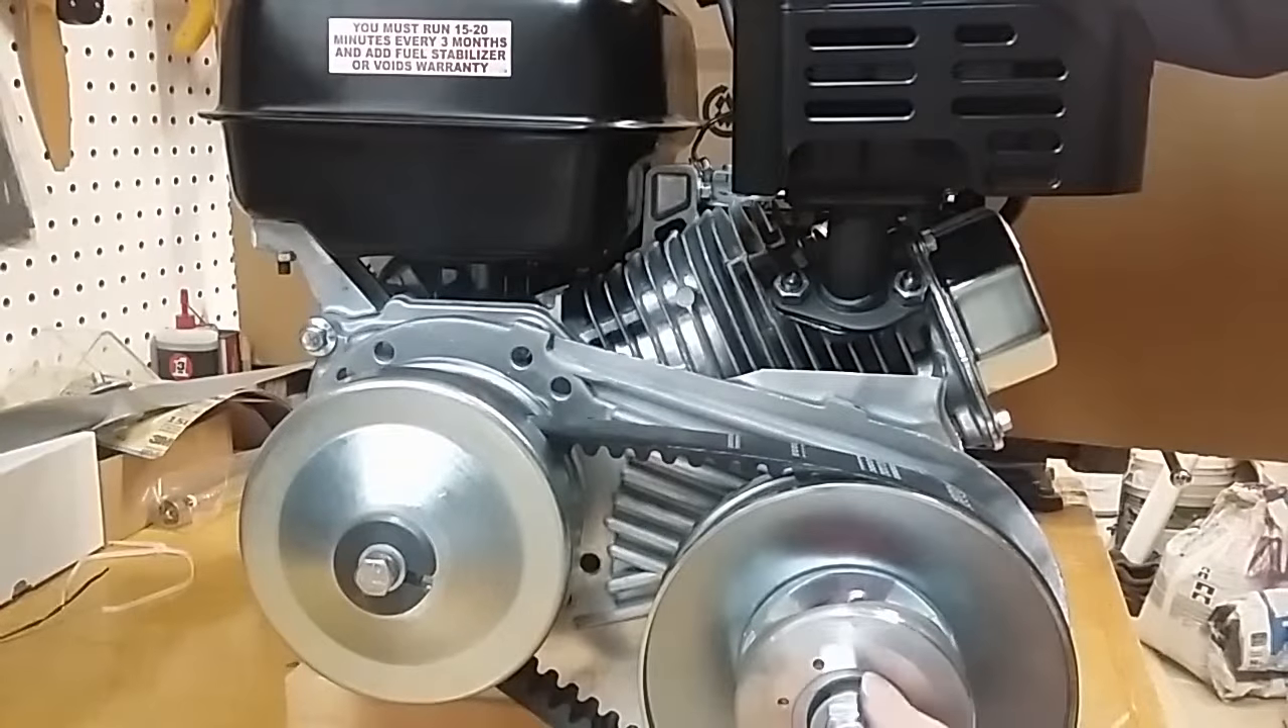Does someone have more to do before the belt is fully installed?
No.